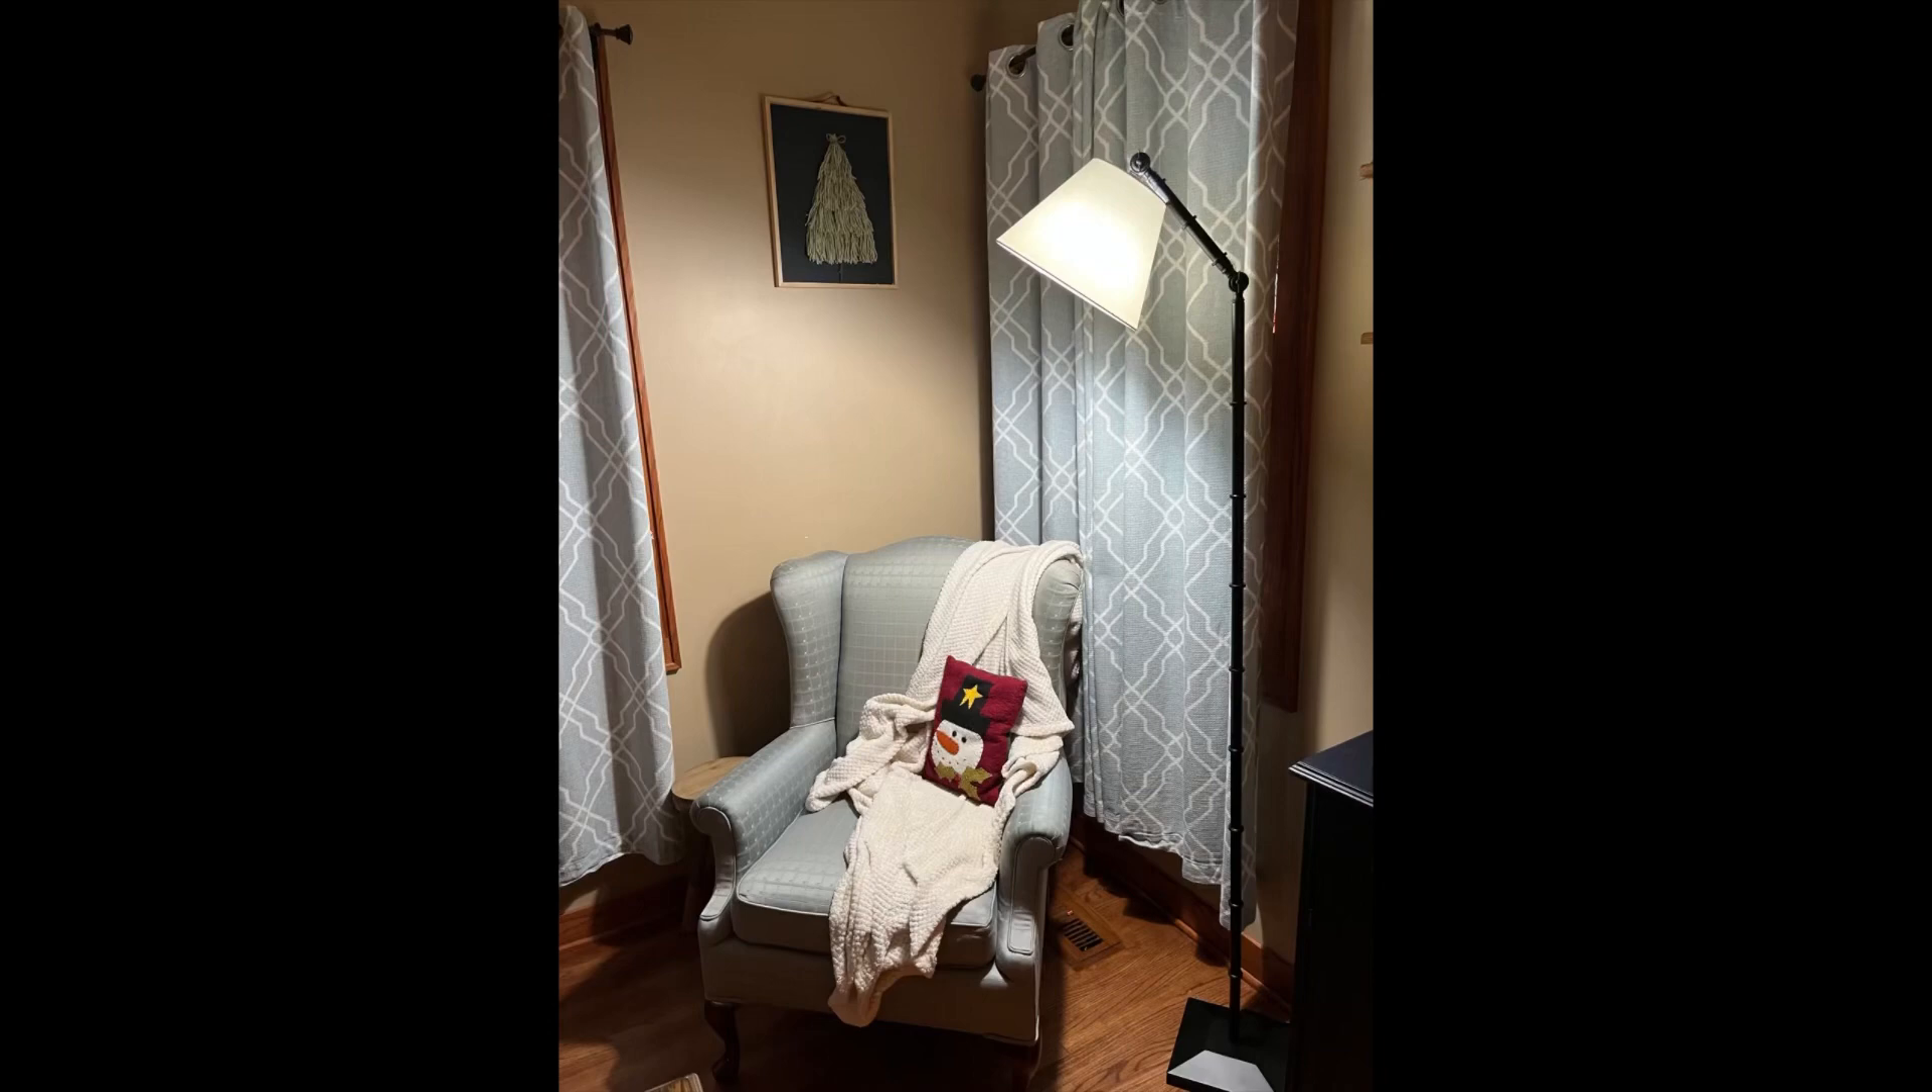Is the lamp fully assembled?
Yes.